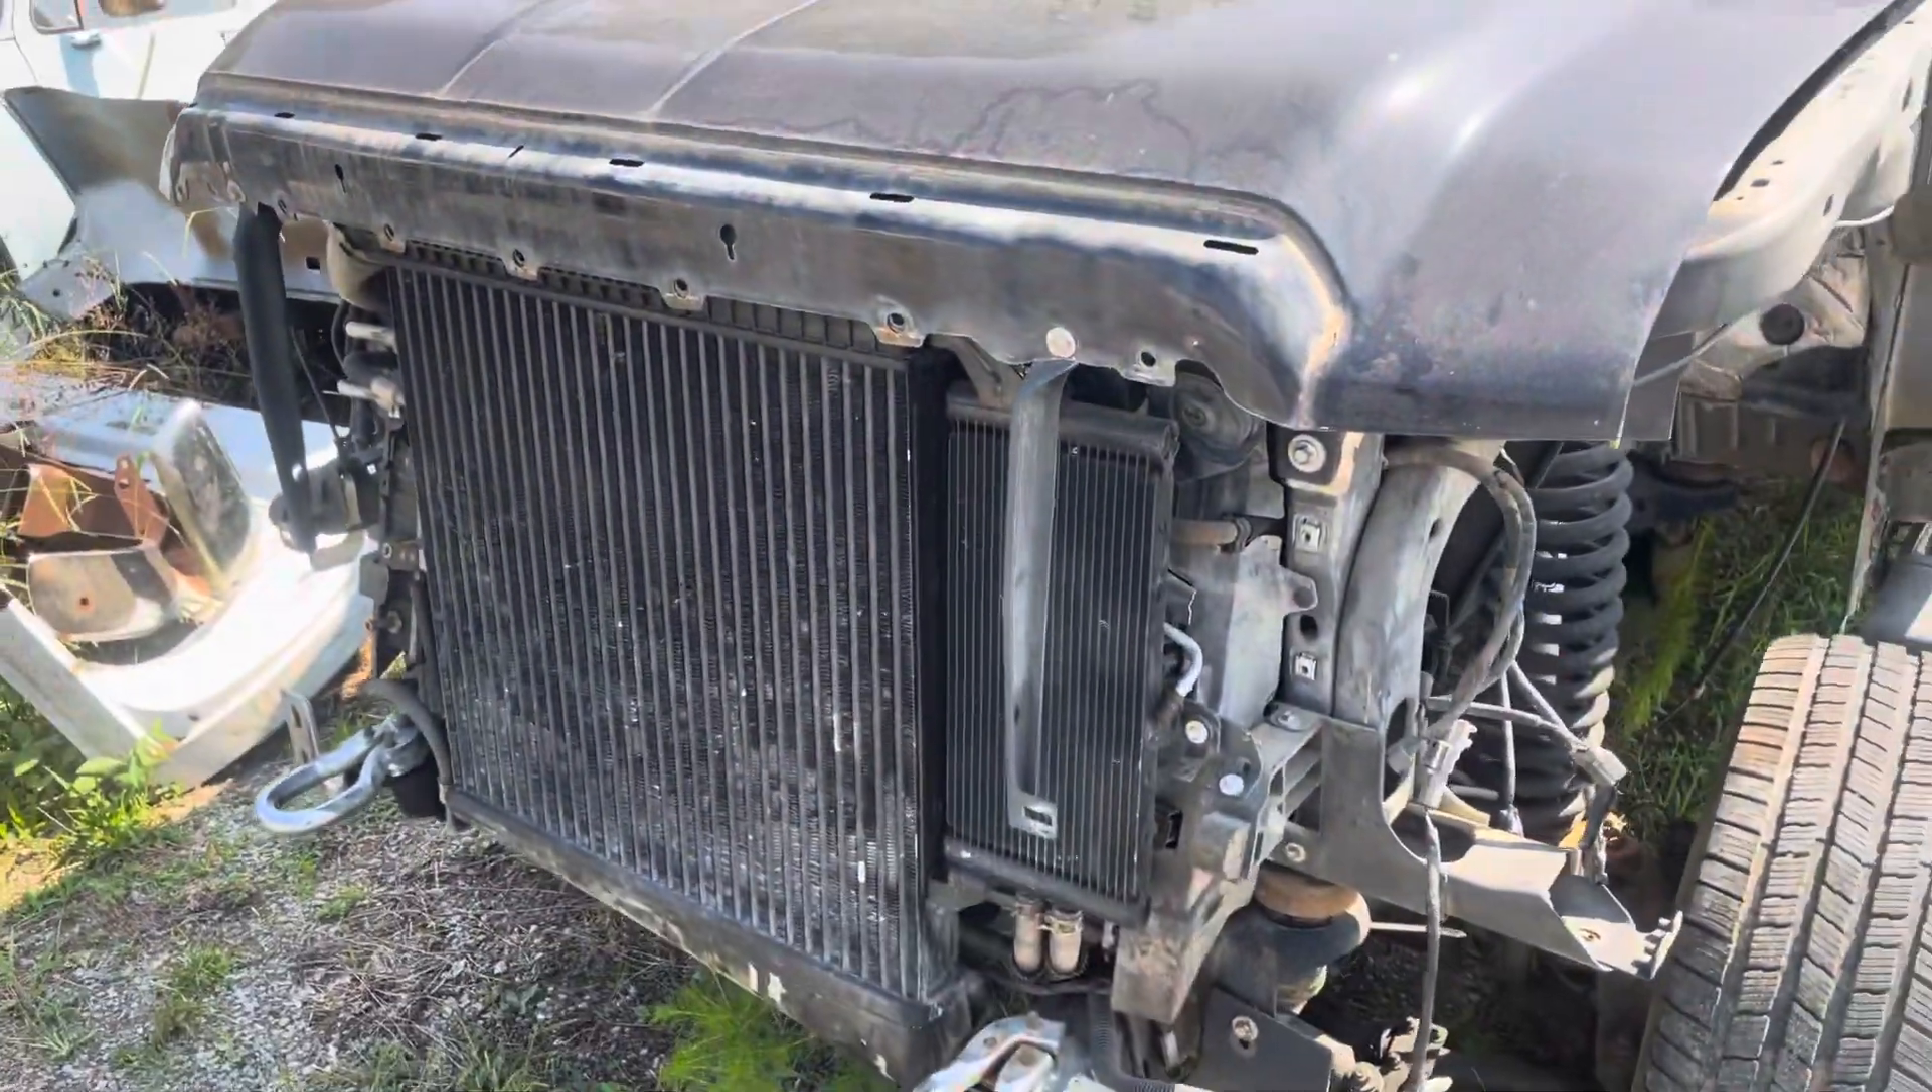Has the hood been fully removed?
No.